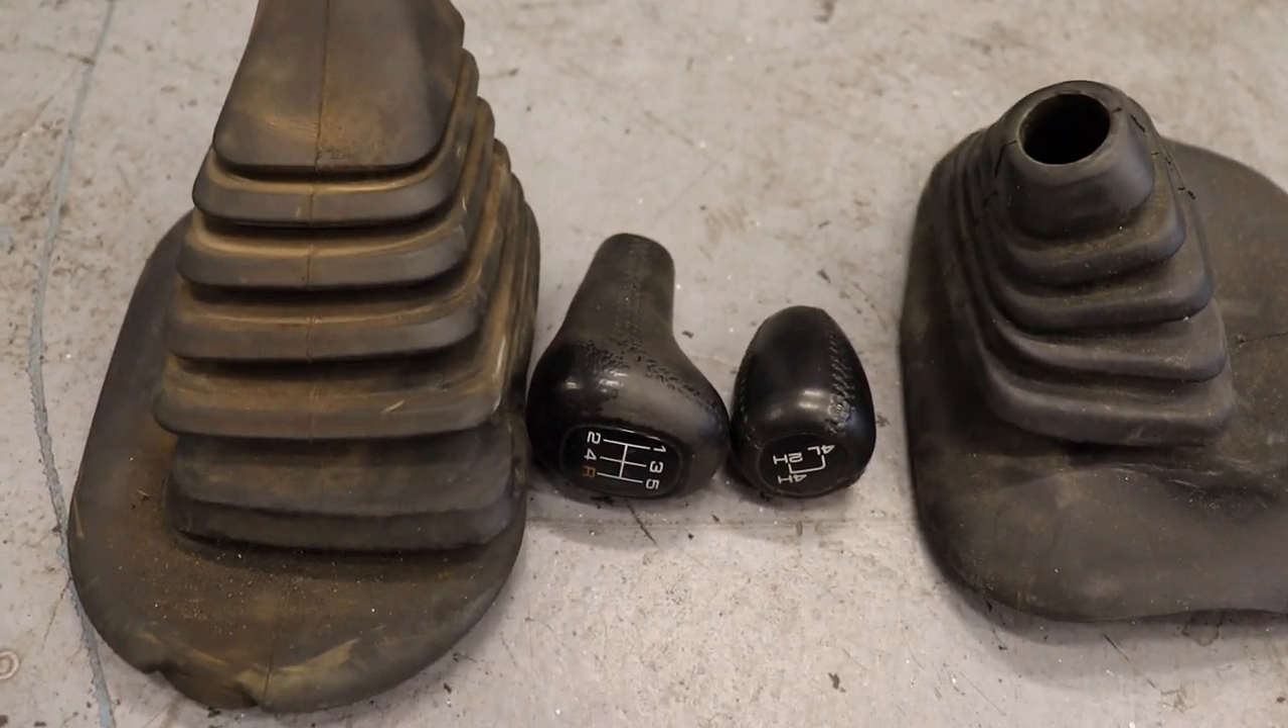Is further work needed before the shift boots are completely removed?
No.